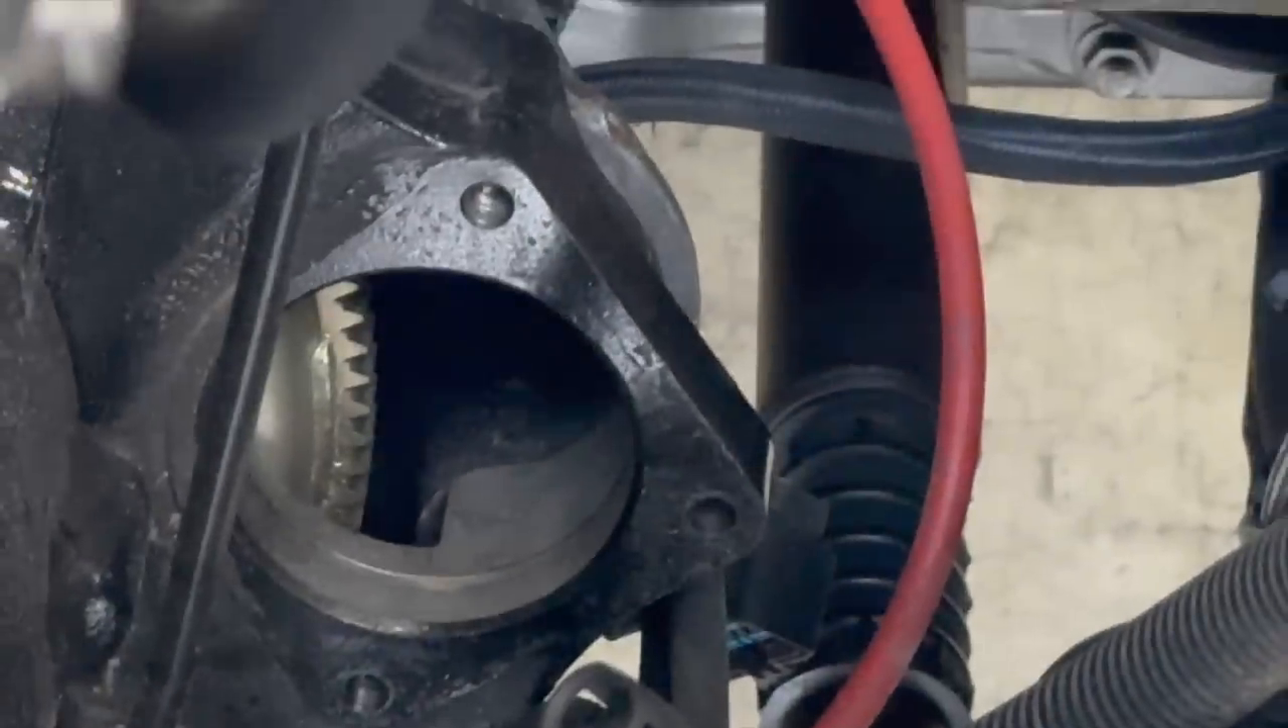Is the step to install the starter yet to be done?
Yes.